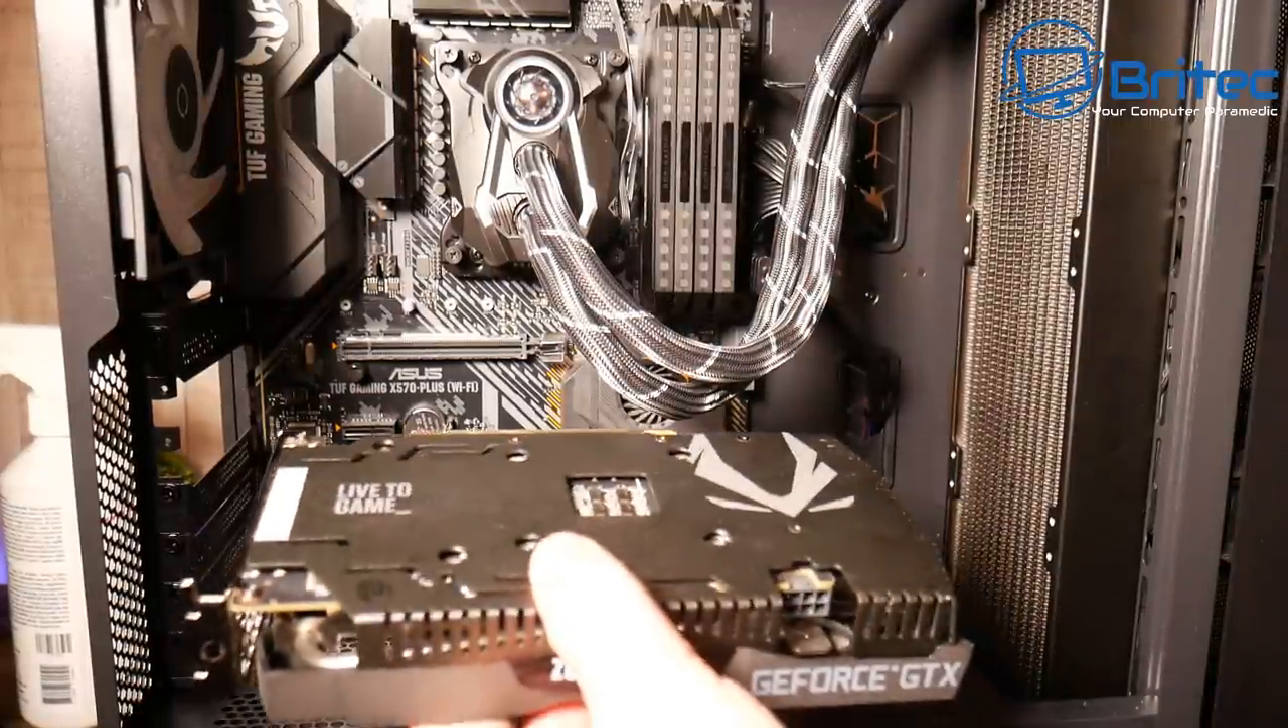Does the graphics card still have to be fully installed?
Yes.